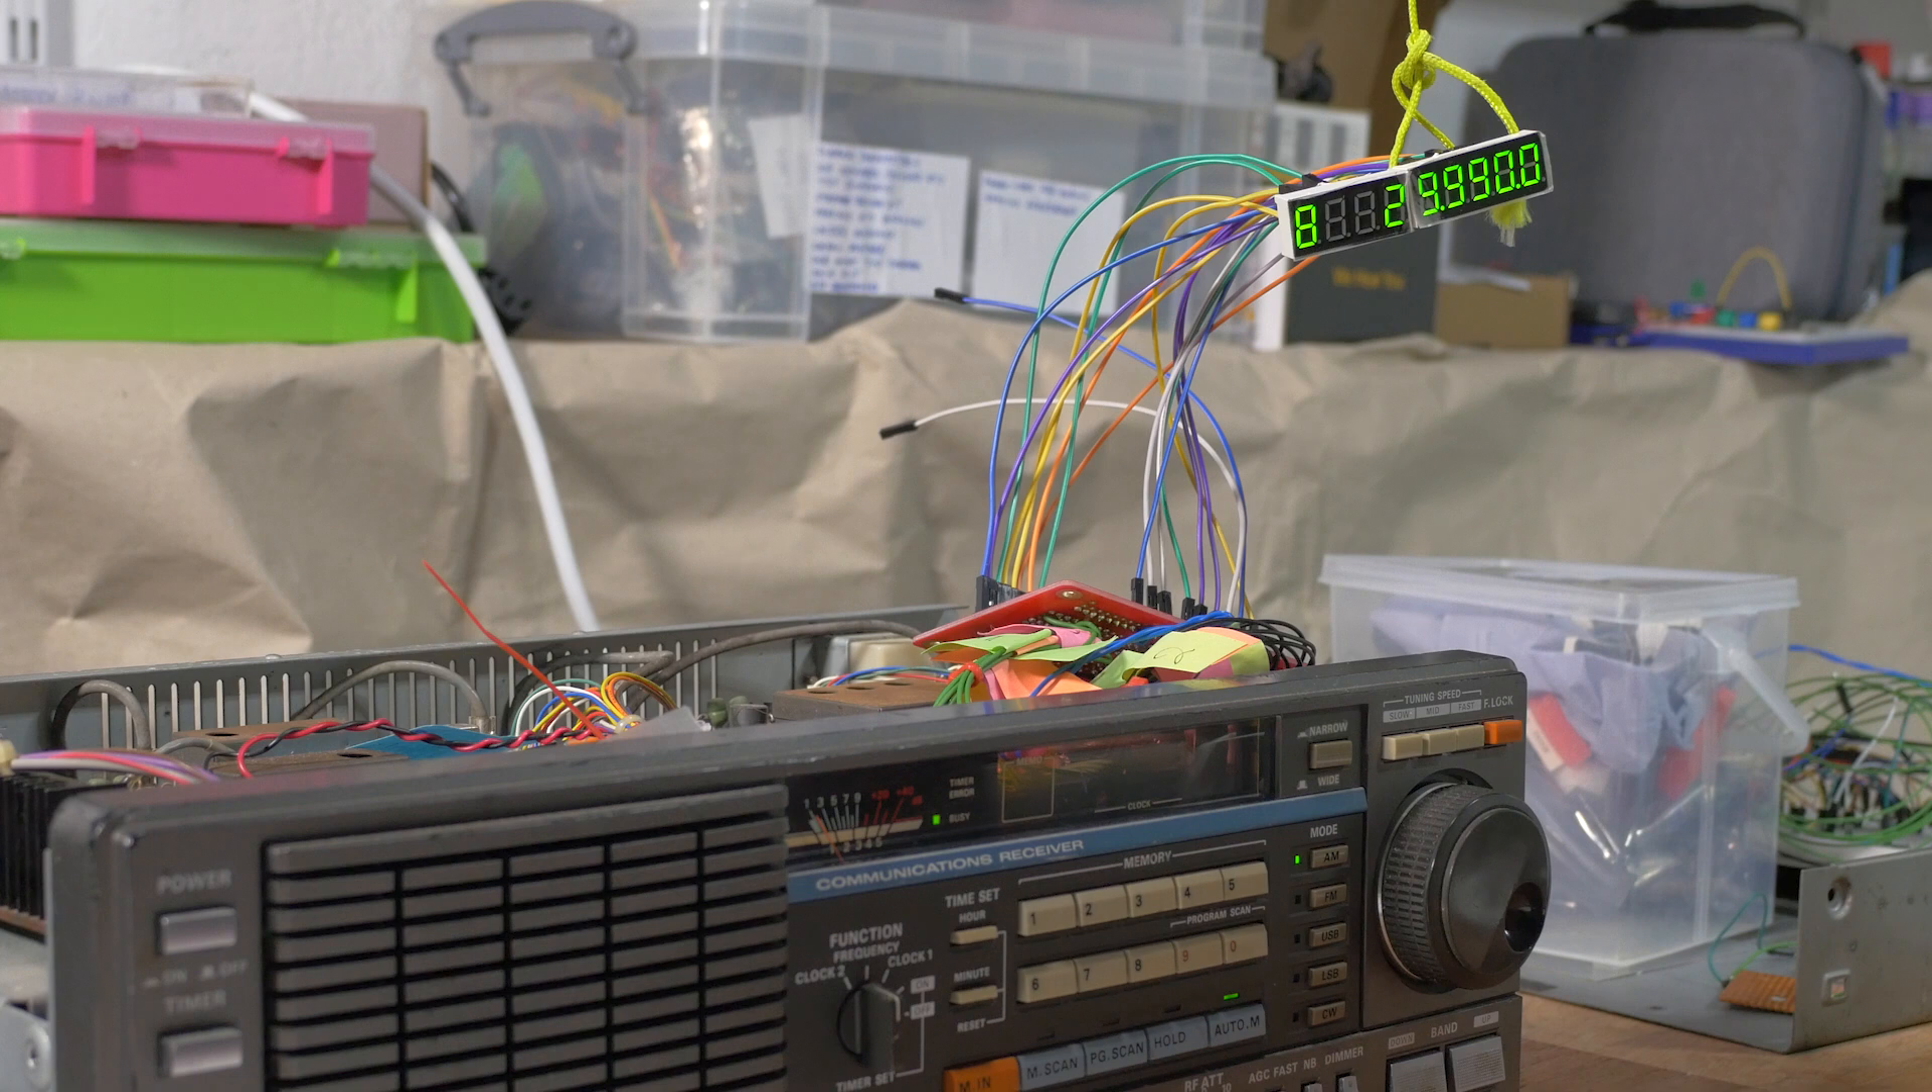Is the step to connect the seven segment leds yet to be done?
No.